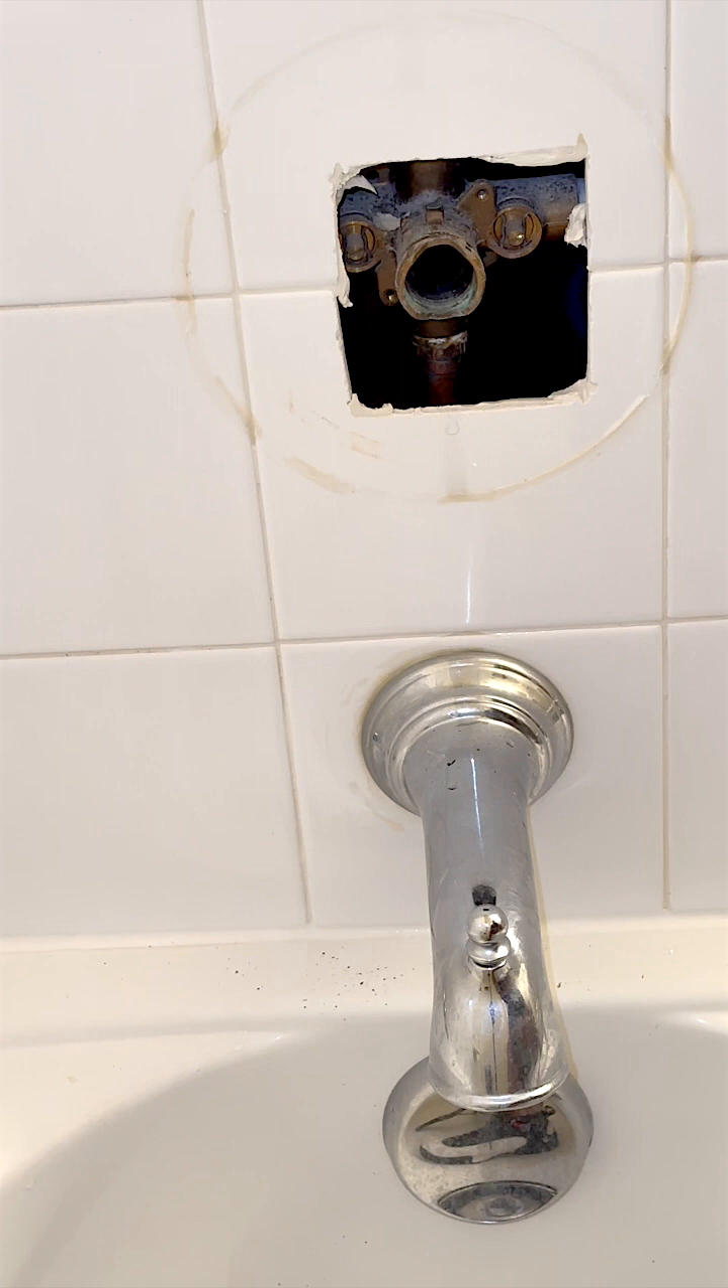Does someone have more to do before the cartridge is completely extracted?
No.